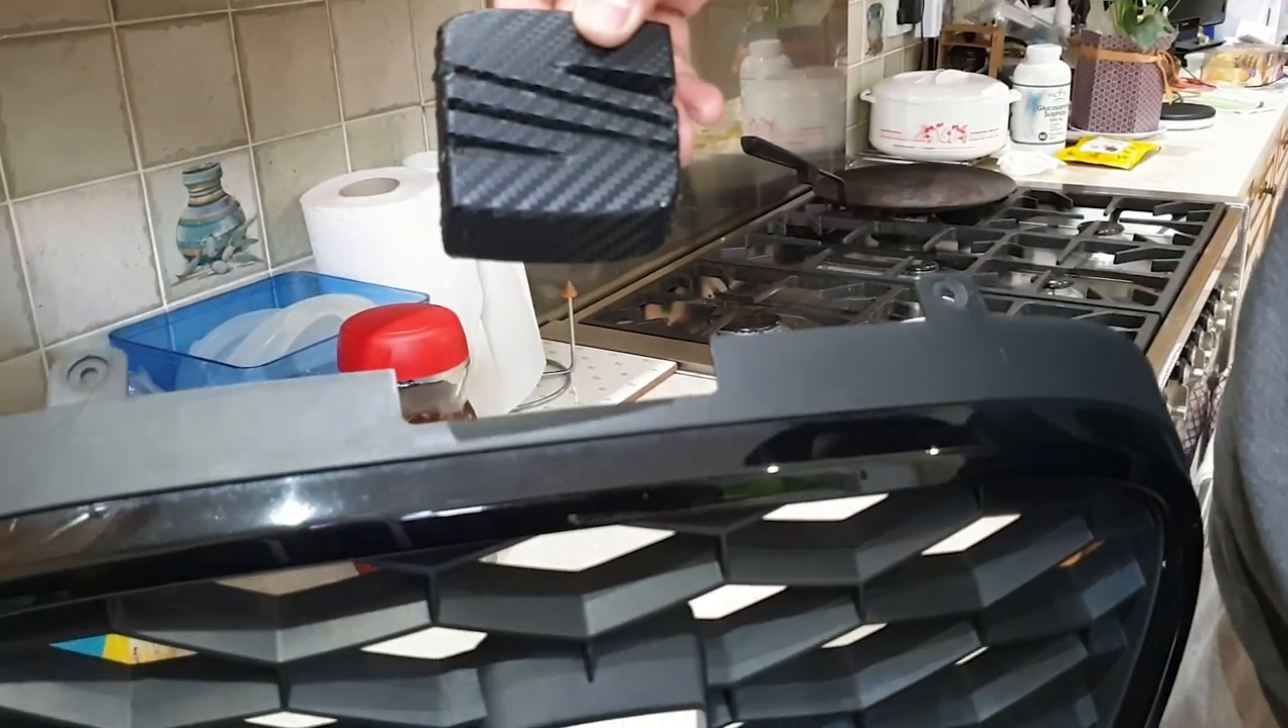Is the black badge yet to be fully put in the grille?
Yes.